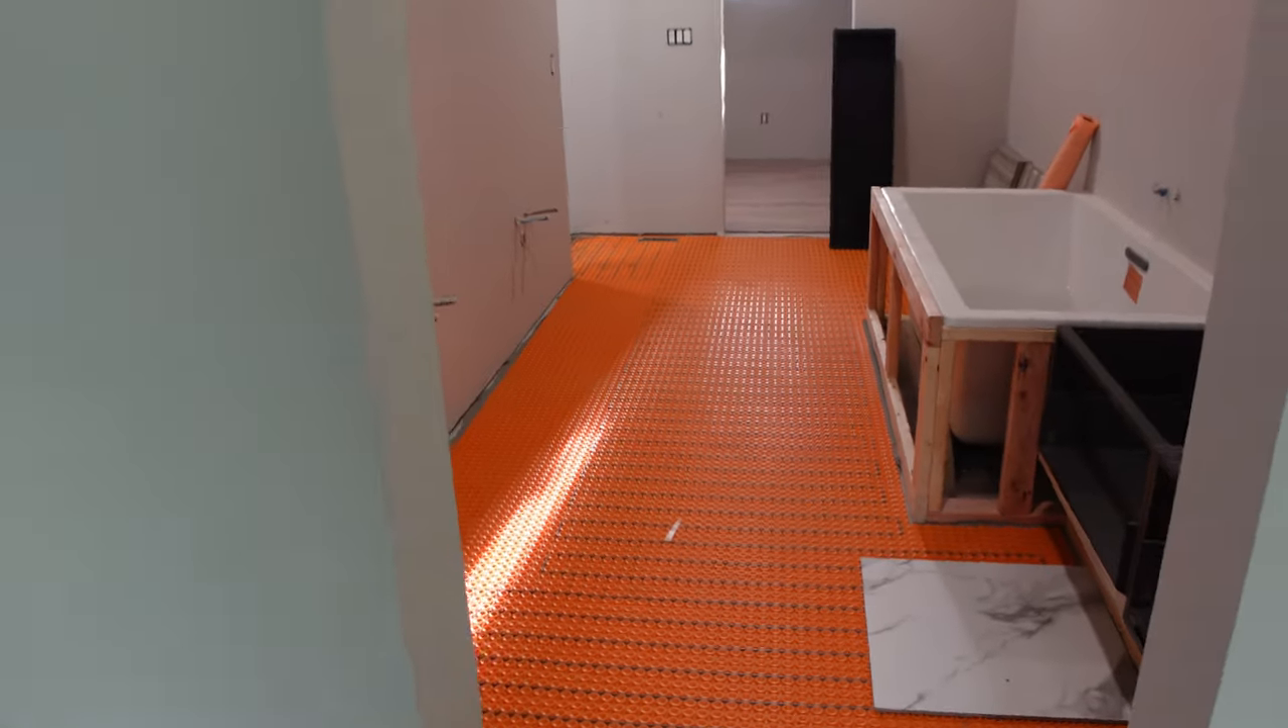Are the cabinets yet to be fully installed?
Yes.